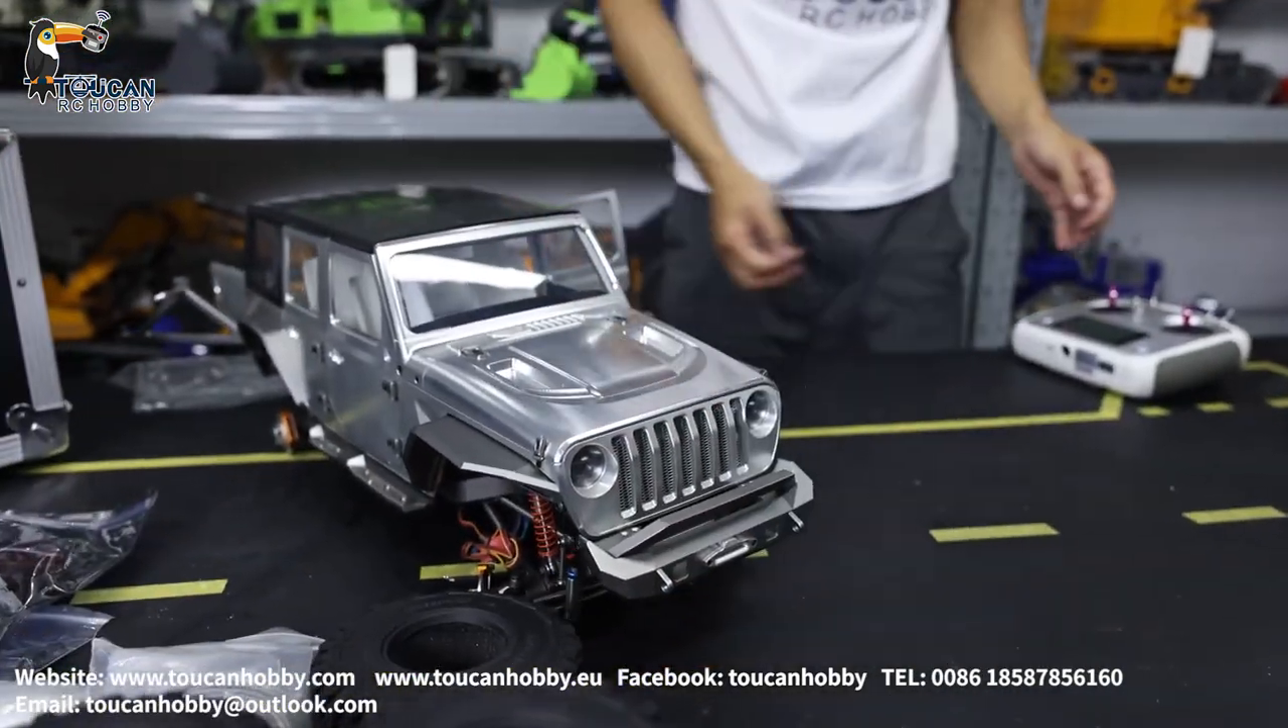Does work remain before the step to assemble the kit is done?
Yes.